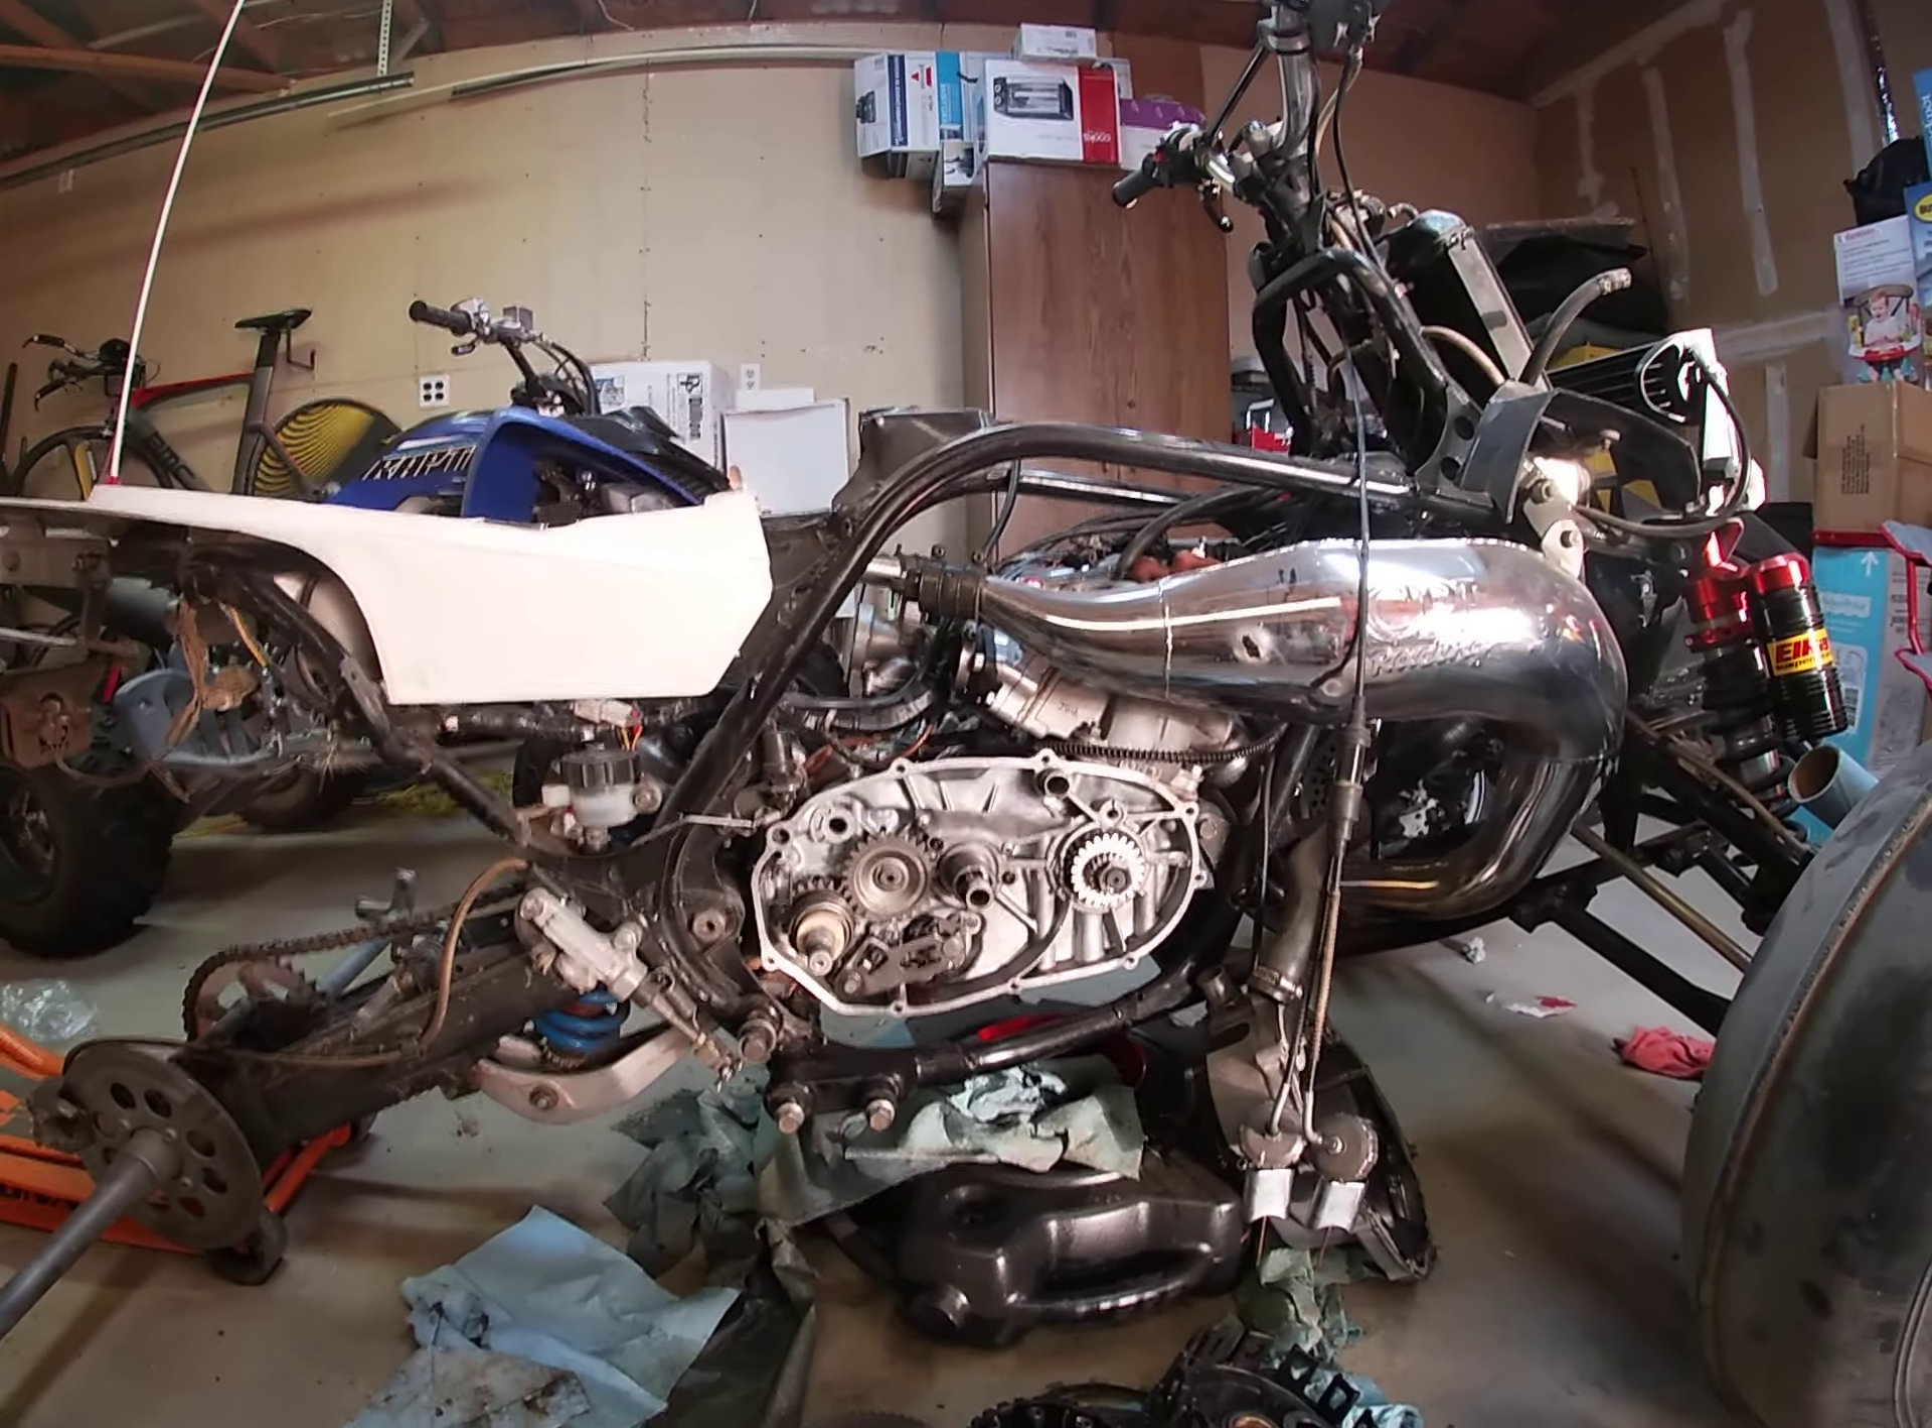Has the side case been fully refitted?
No.